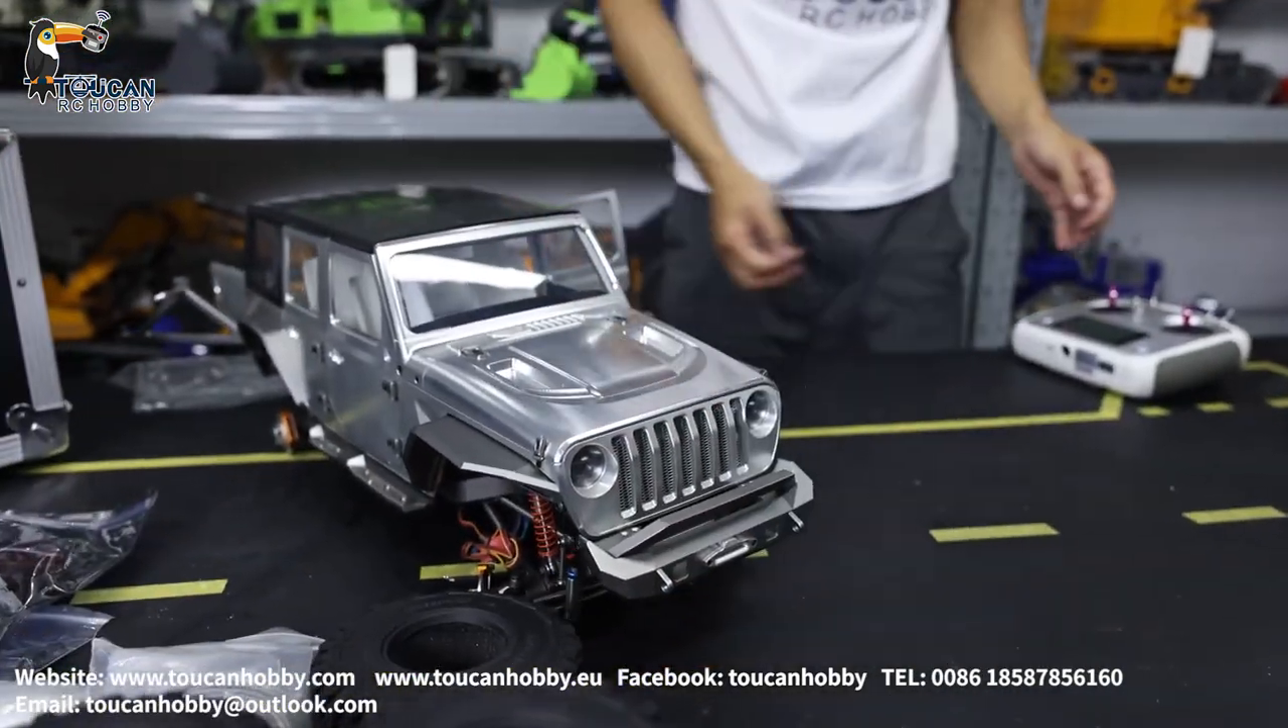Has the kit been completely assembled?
No.